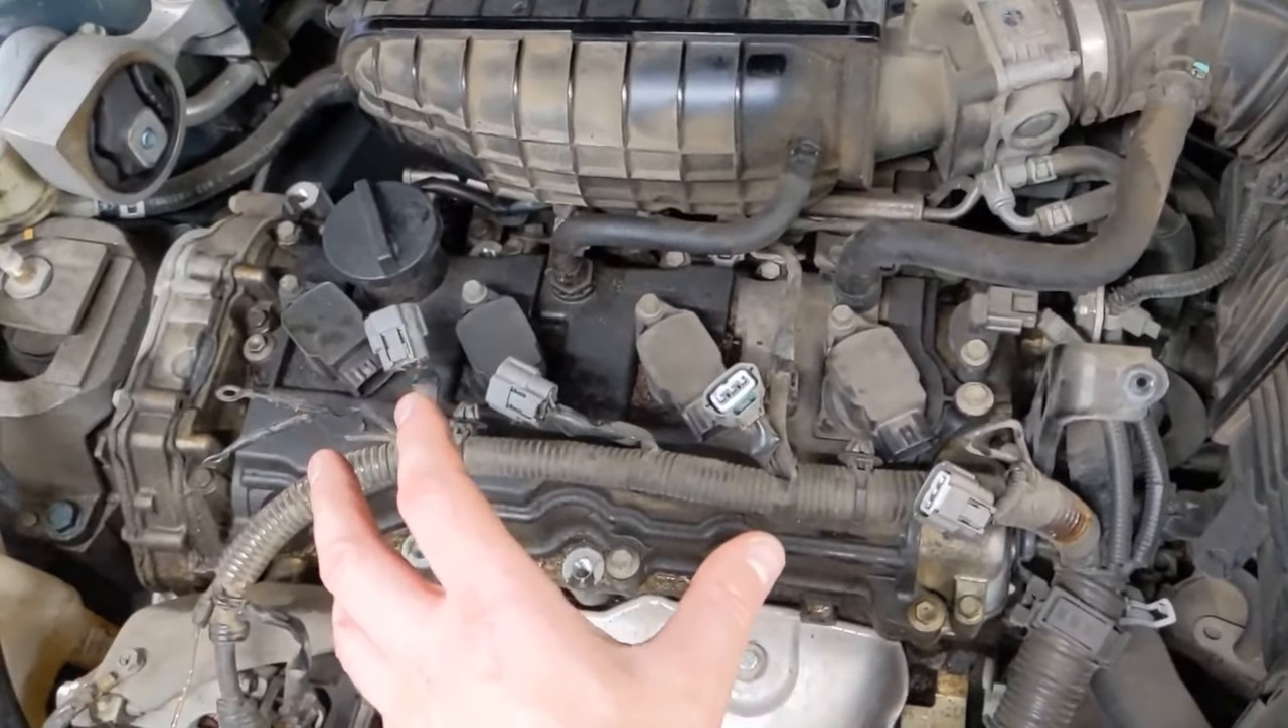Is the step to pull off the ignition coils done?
No.